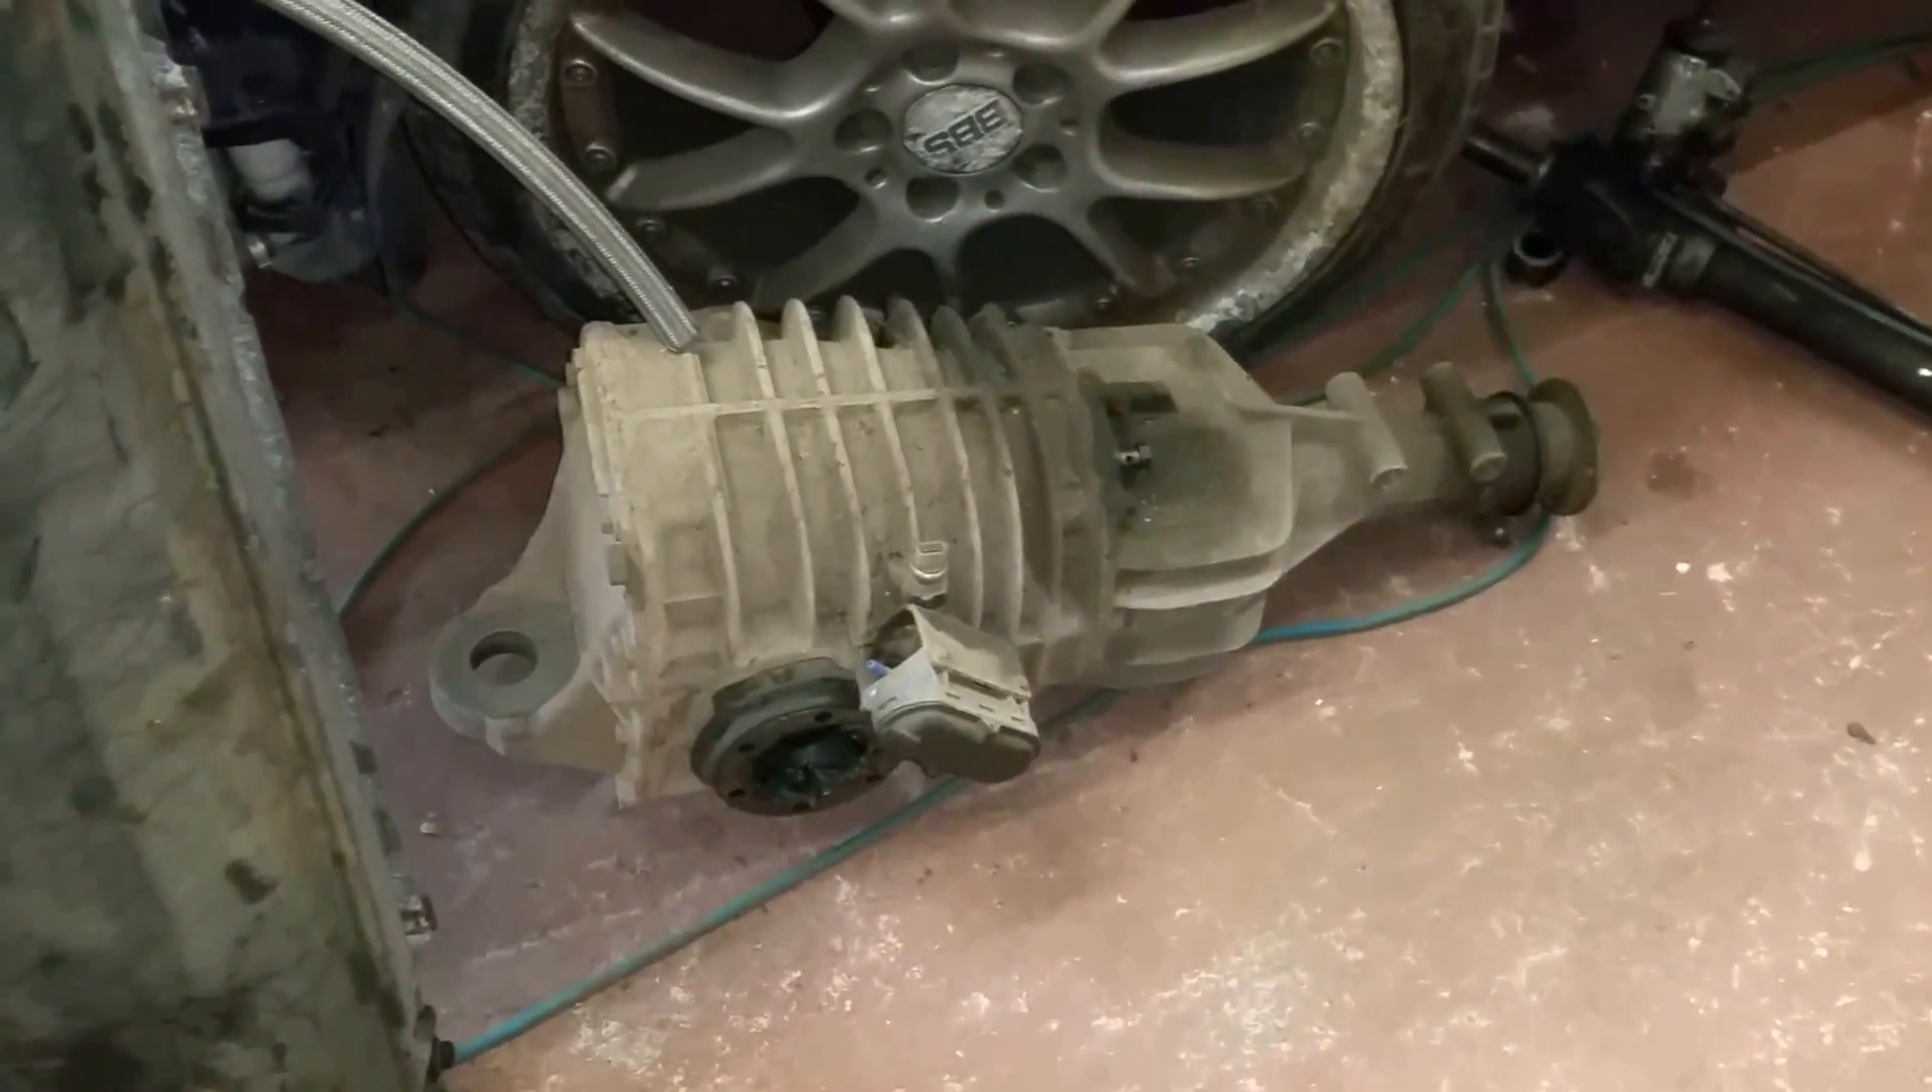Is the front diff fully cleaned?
No.